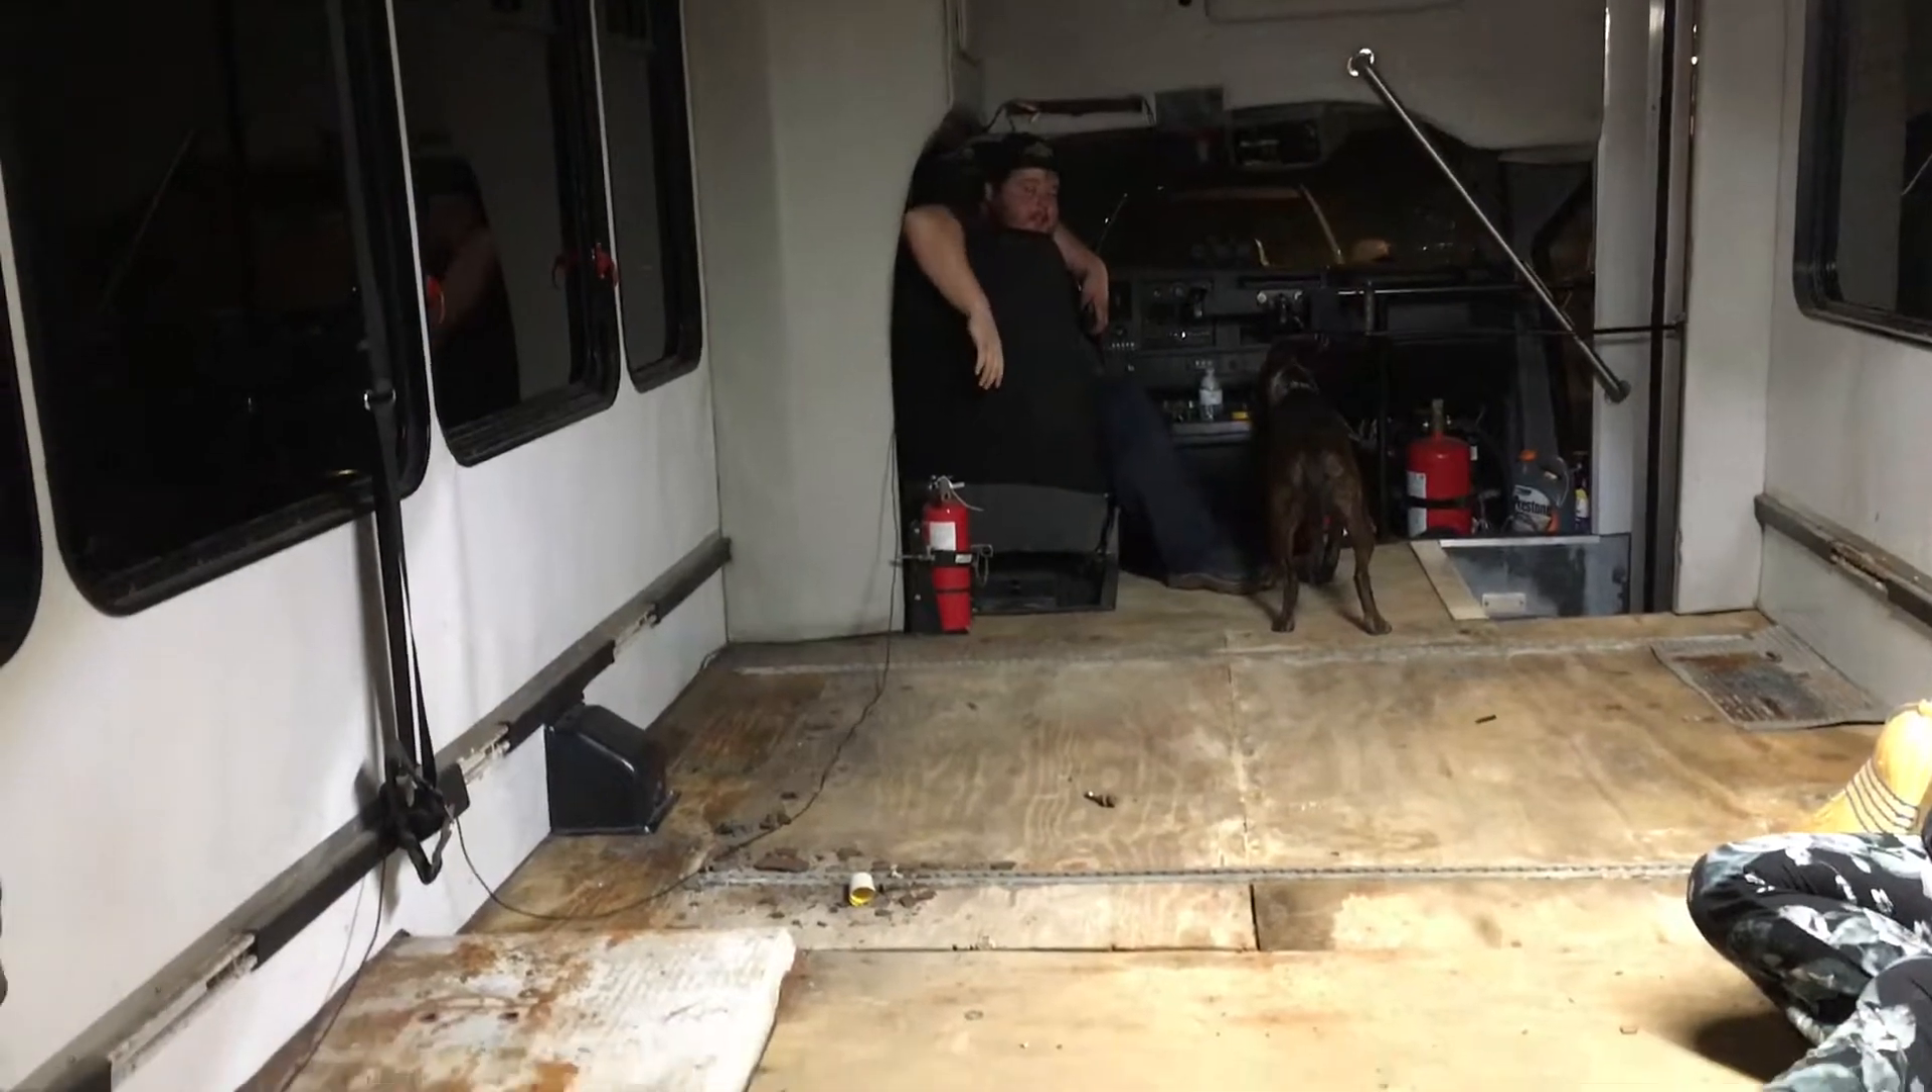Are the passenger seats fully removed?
Yes.